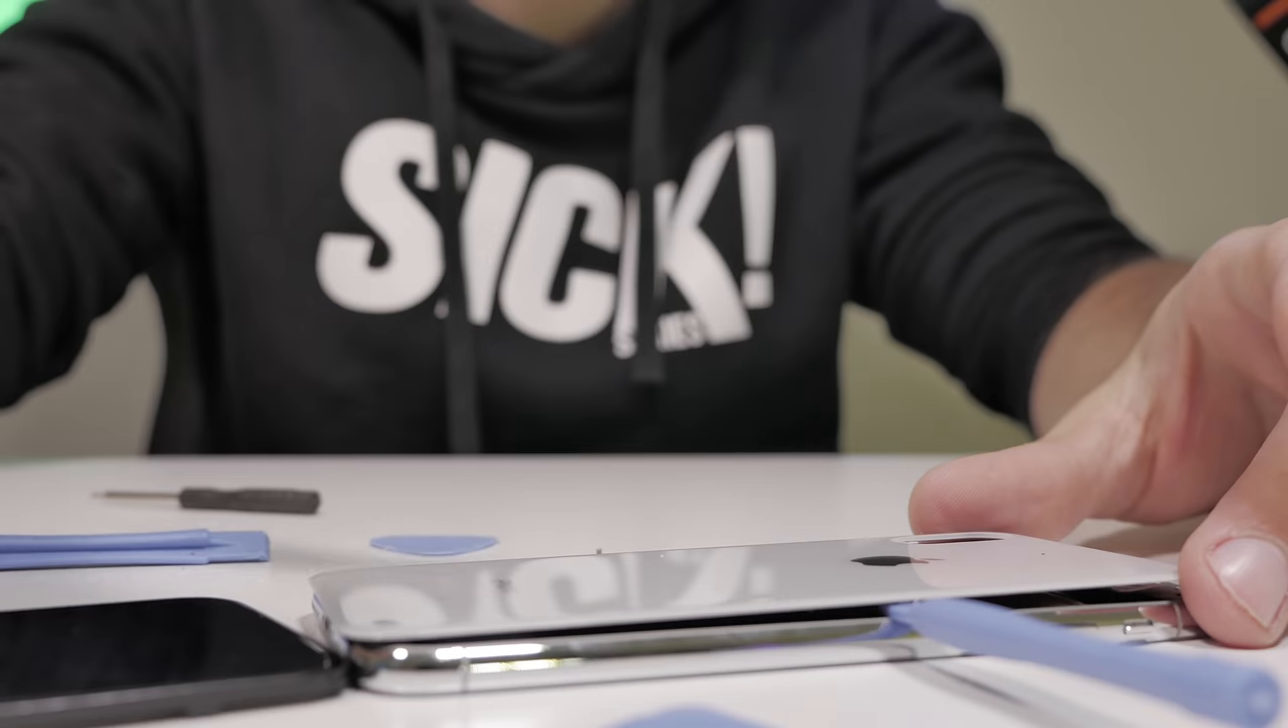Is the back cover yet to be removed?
Yes.